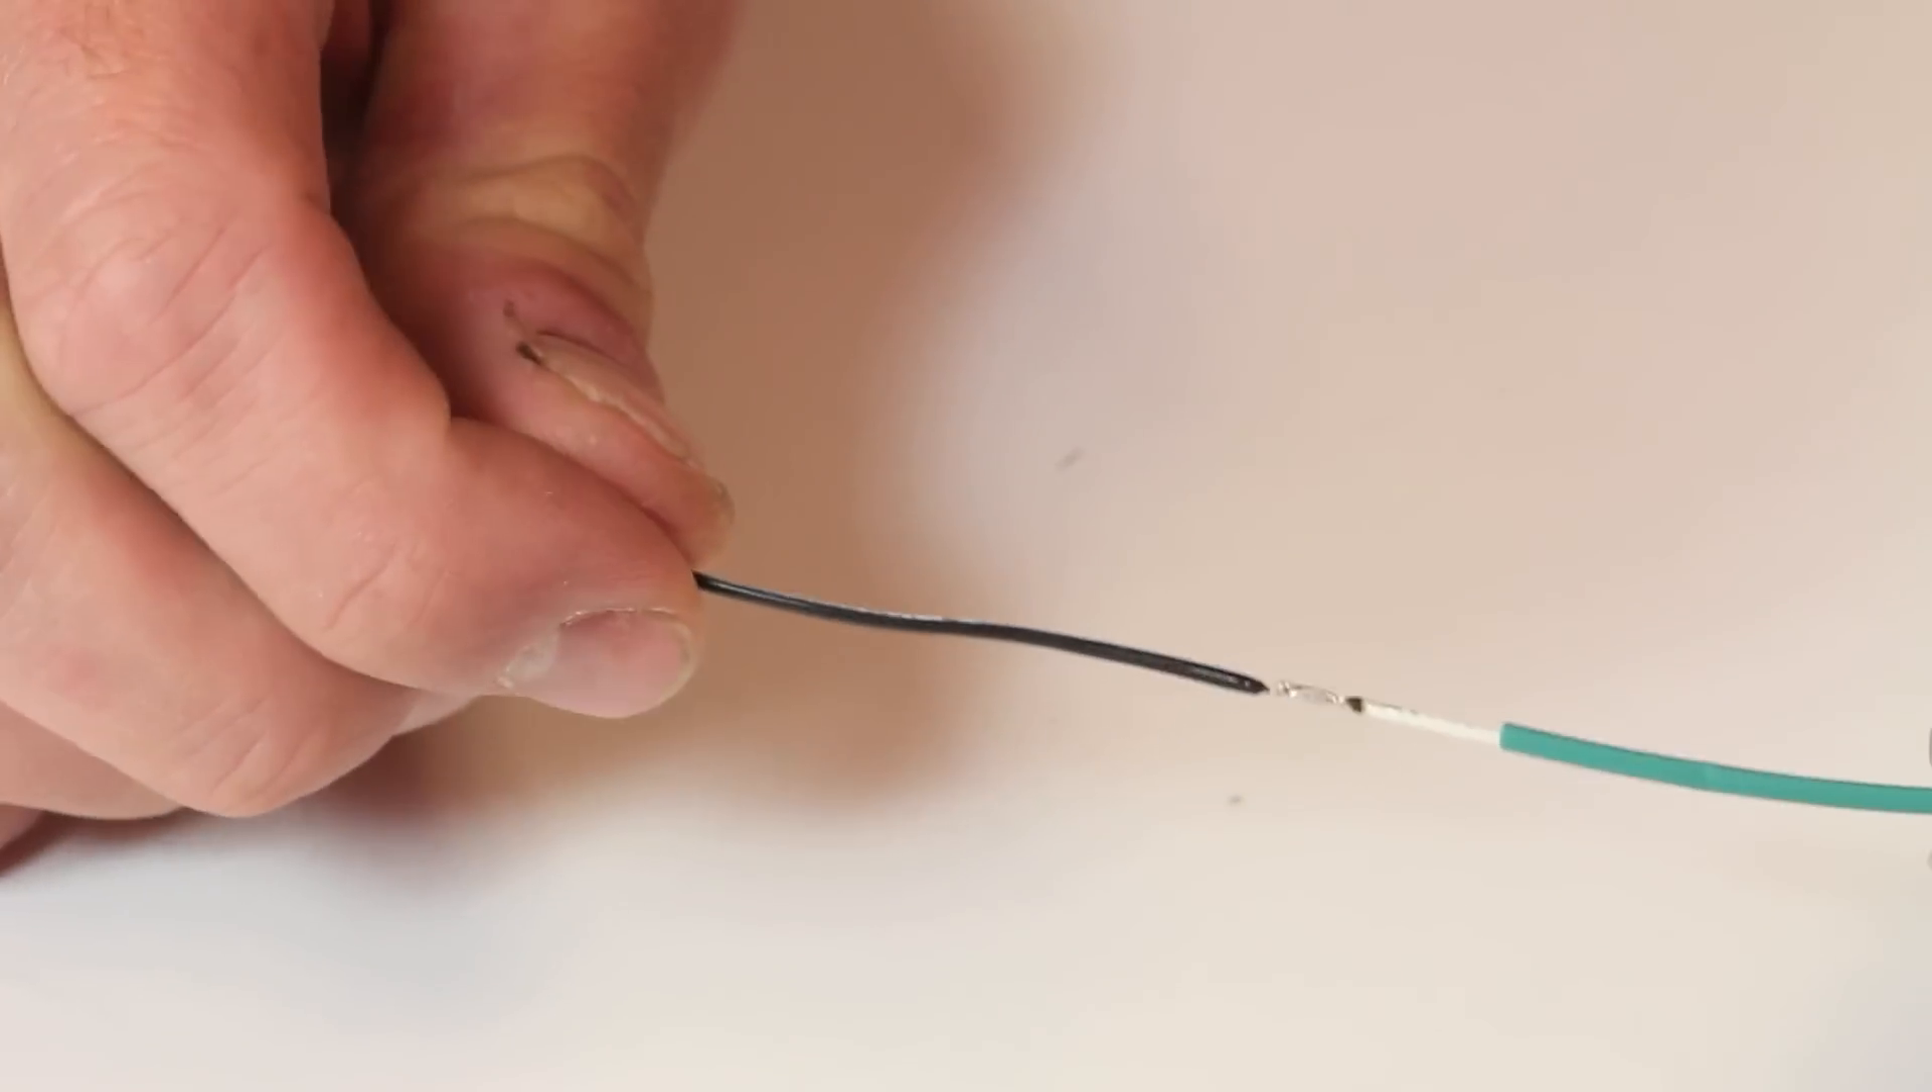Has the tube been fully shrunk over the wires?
No.